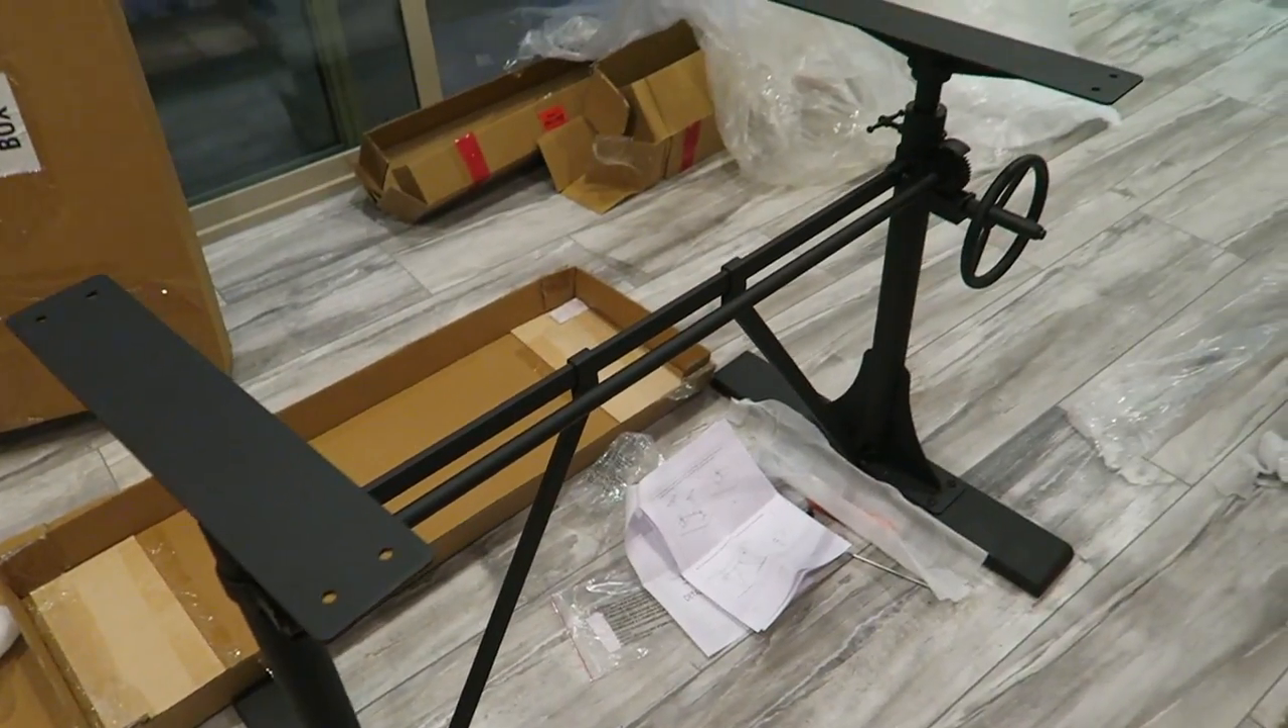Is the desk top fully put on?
No.